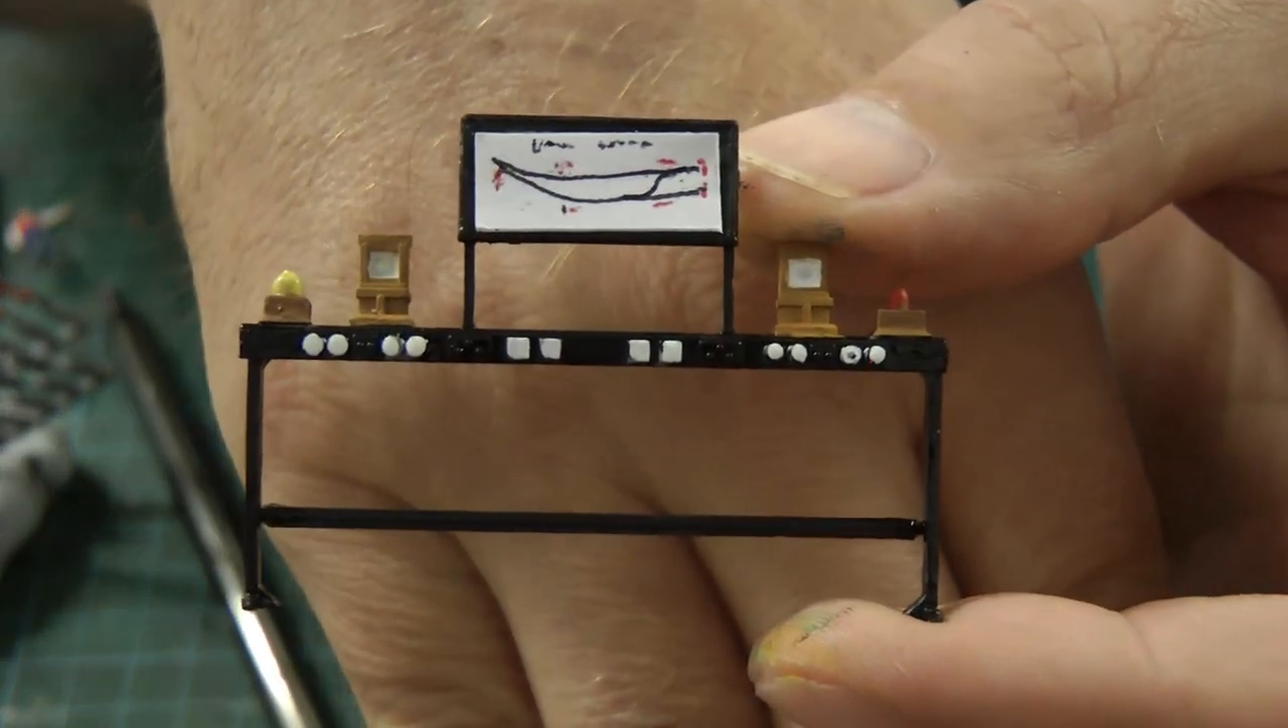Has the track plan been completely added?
Yes.